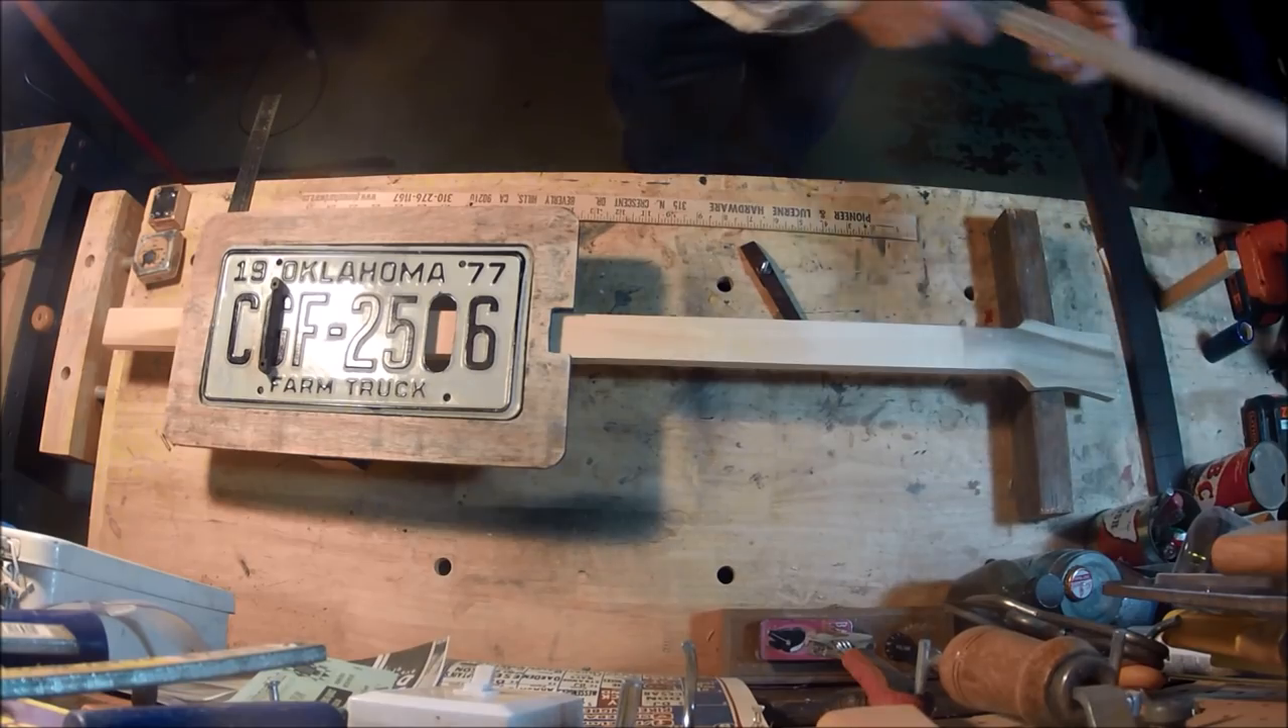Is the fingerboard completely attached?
No.